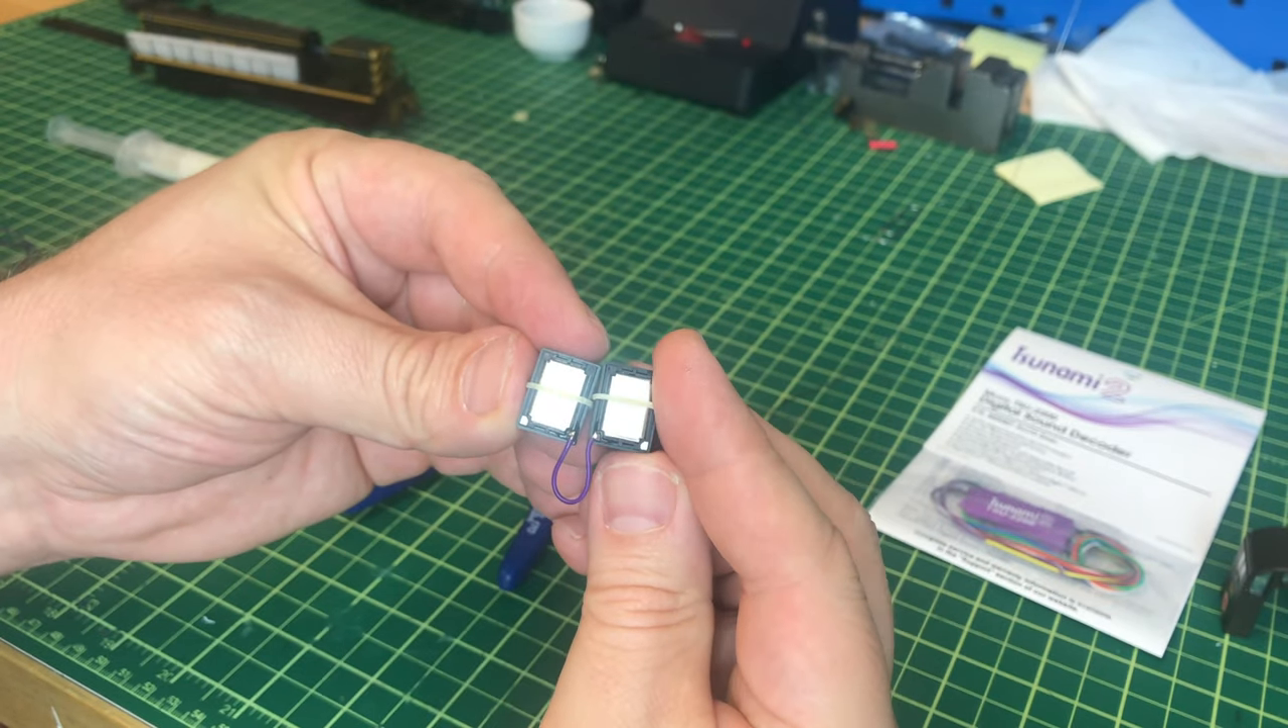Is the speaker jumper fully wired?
Yes.